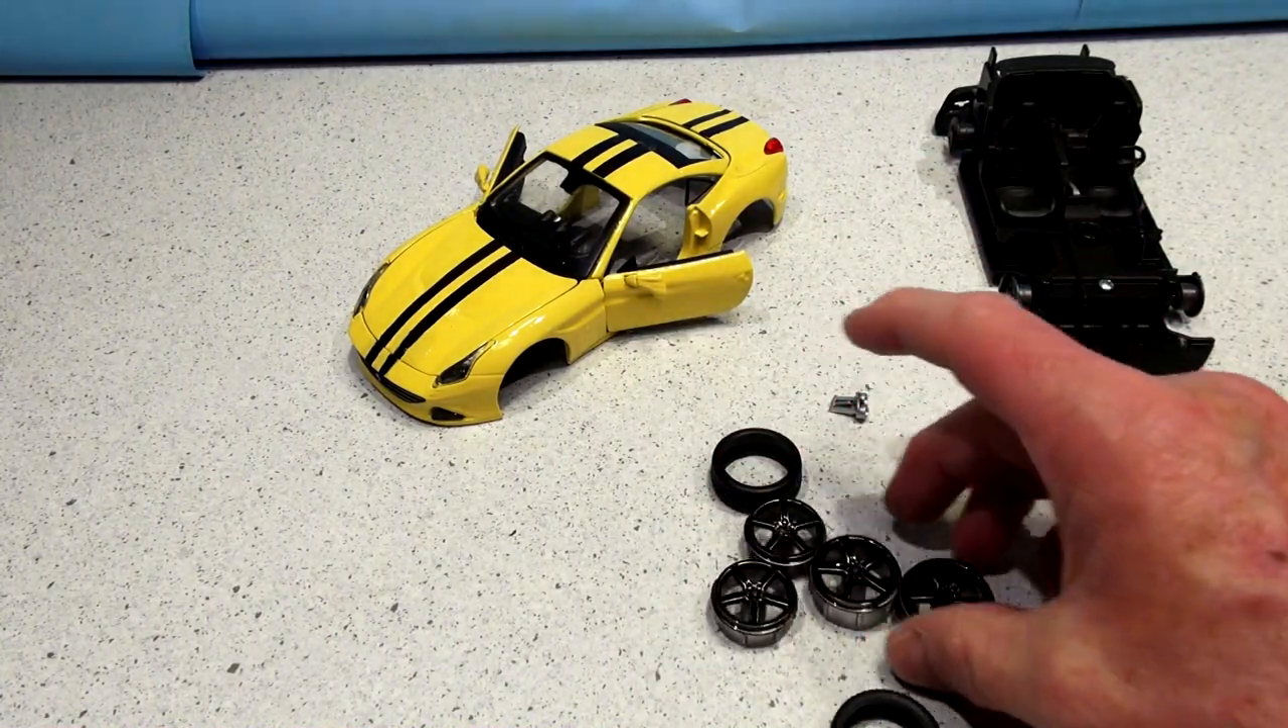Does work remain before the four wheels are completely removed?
No.